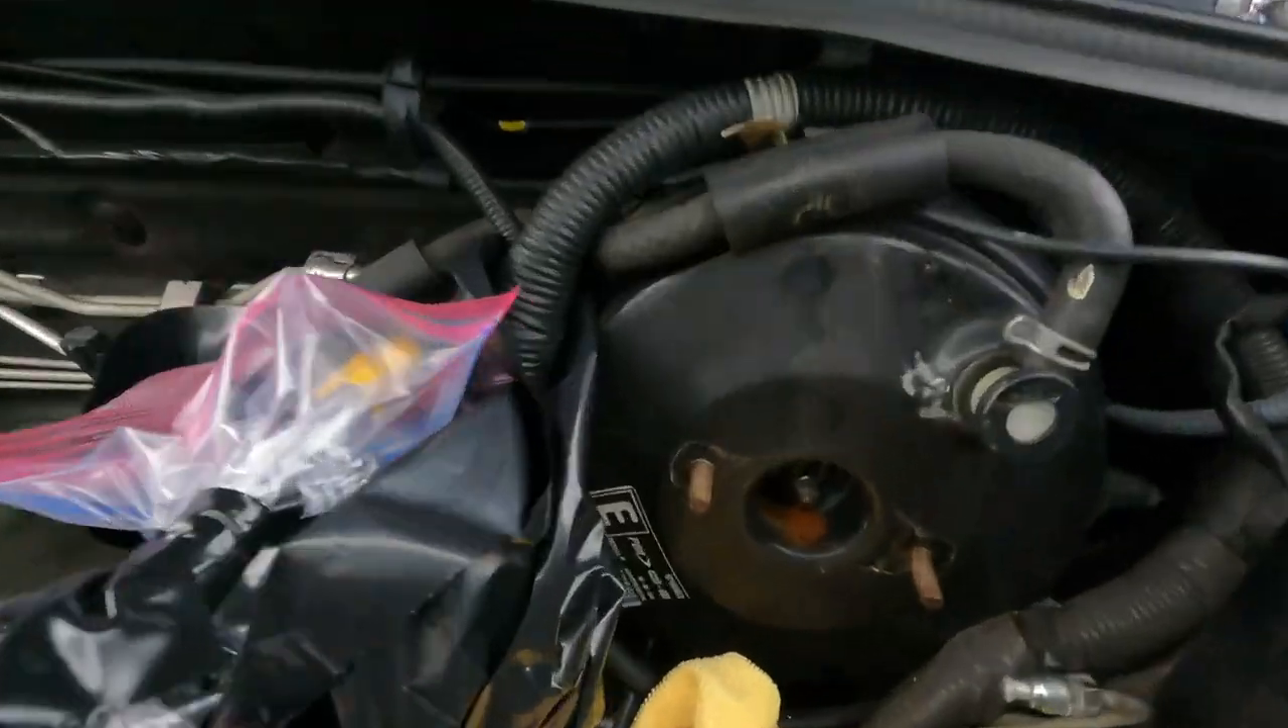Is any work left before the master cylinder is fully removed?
No.